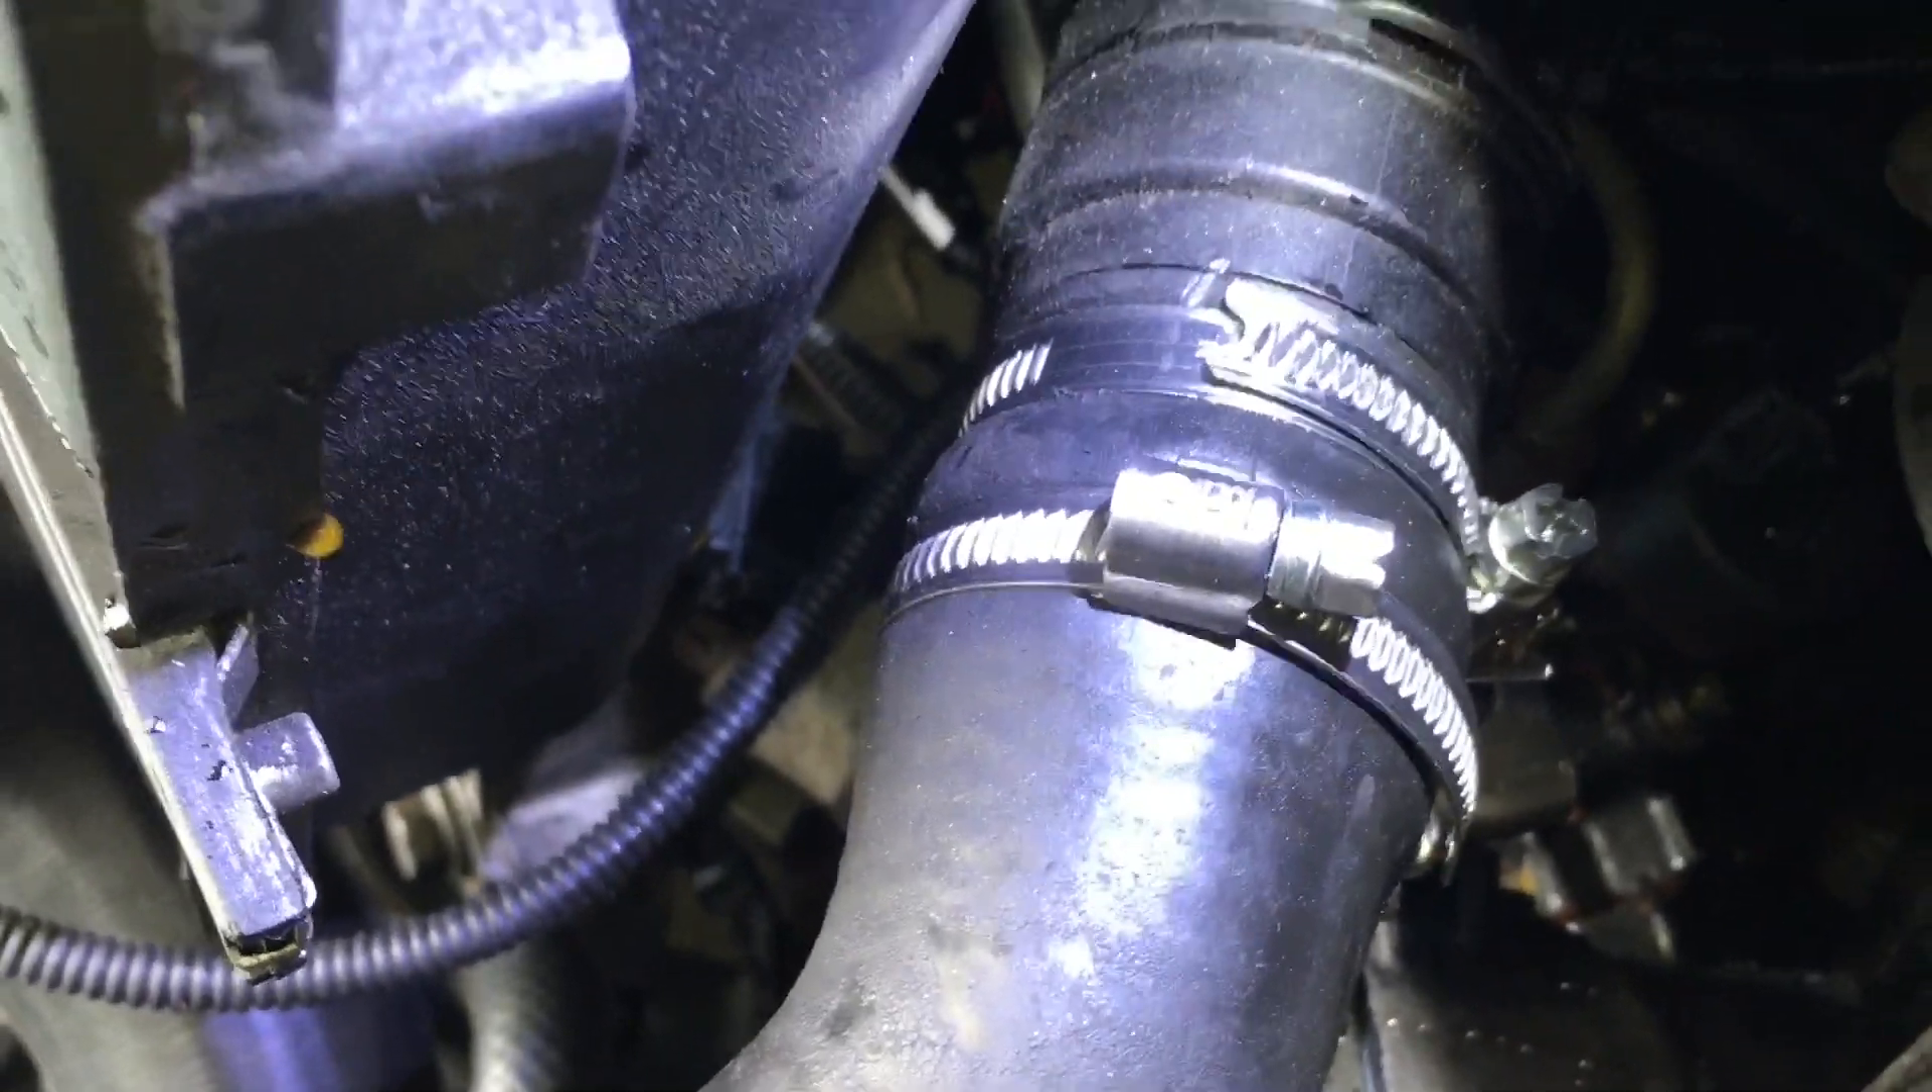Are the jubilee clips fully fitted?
Yes.